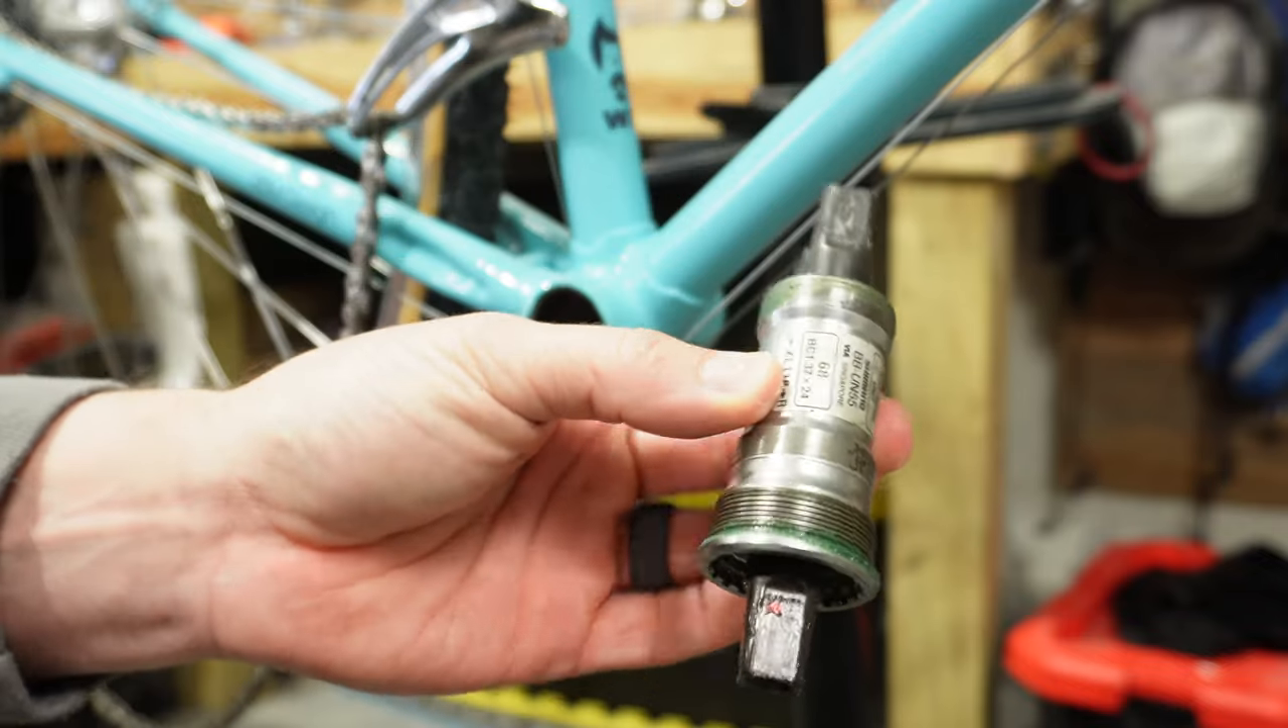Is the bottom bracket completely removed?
Yes.